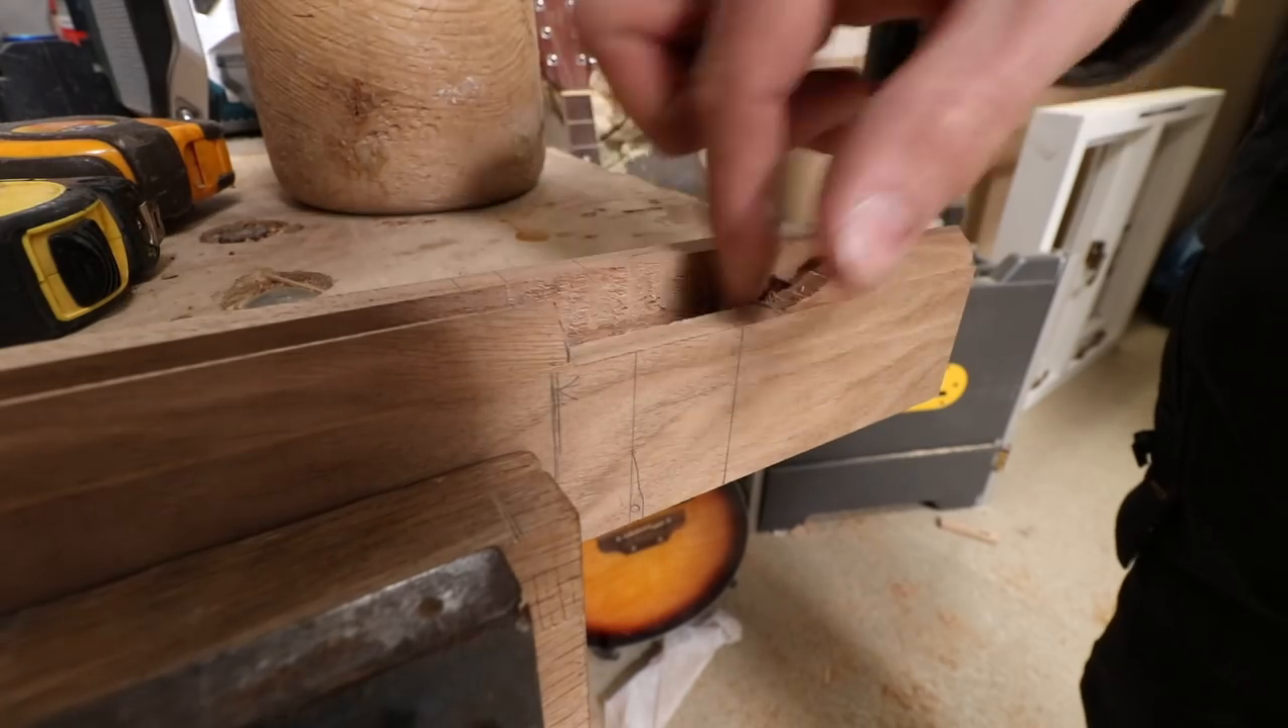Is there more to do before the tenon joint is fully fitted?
Yes.